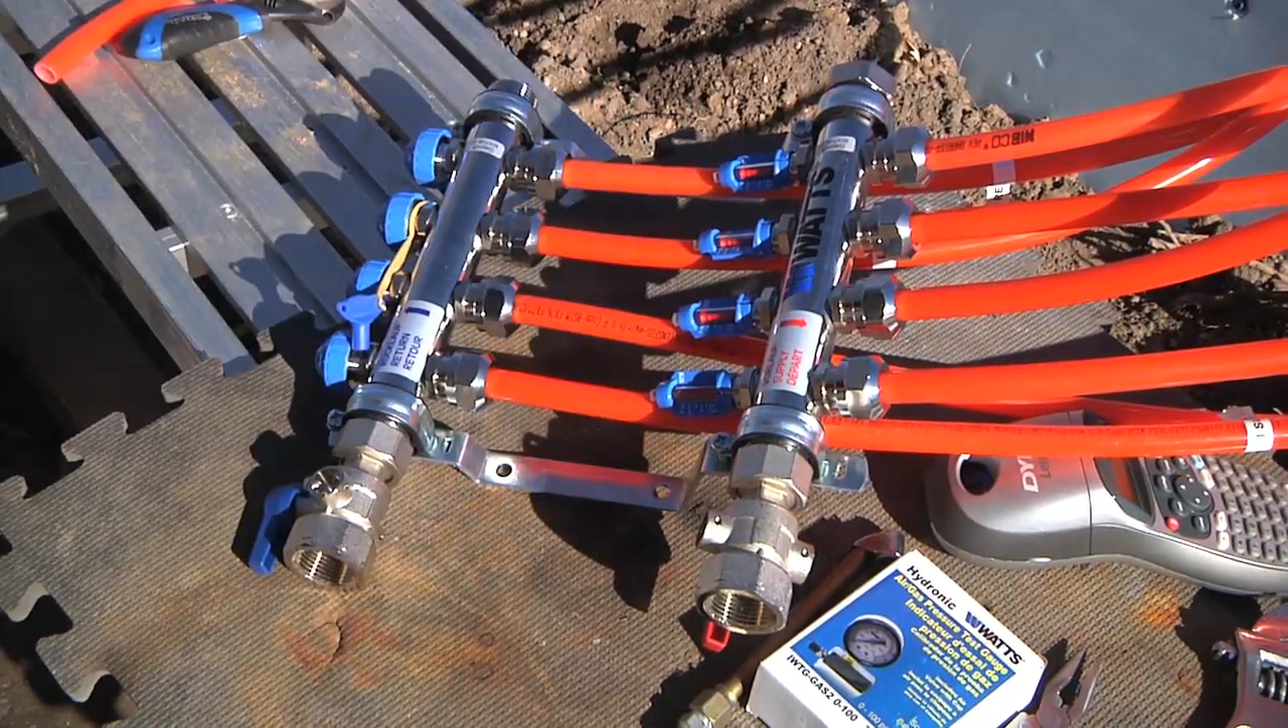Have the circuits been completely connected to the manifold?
Yes.